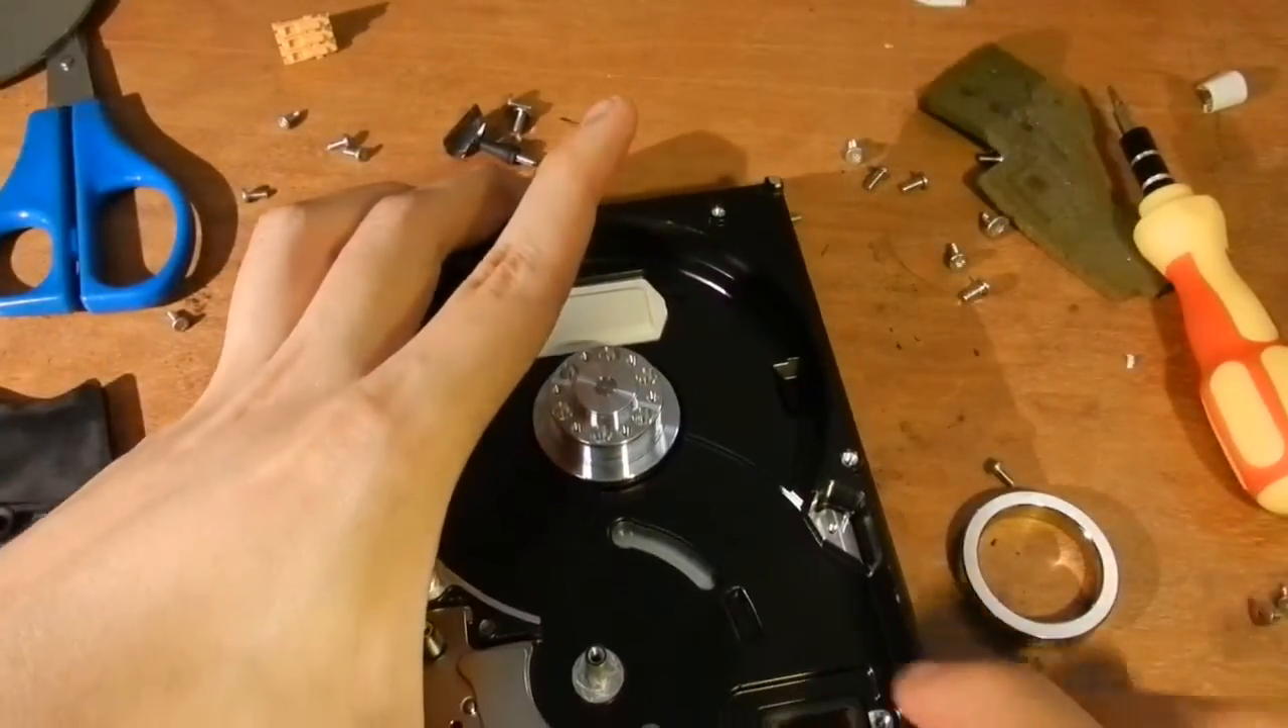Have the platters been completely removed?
Yes.